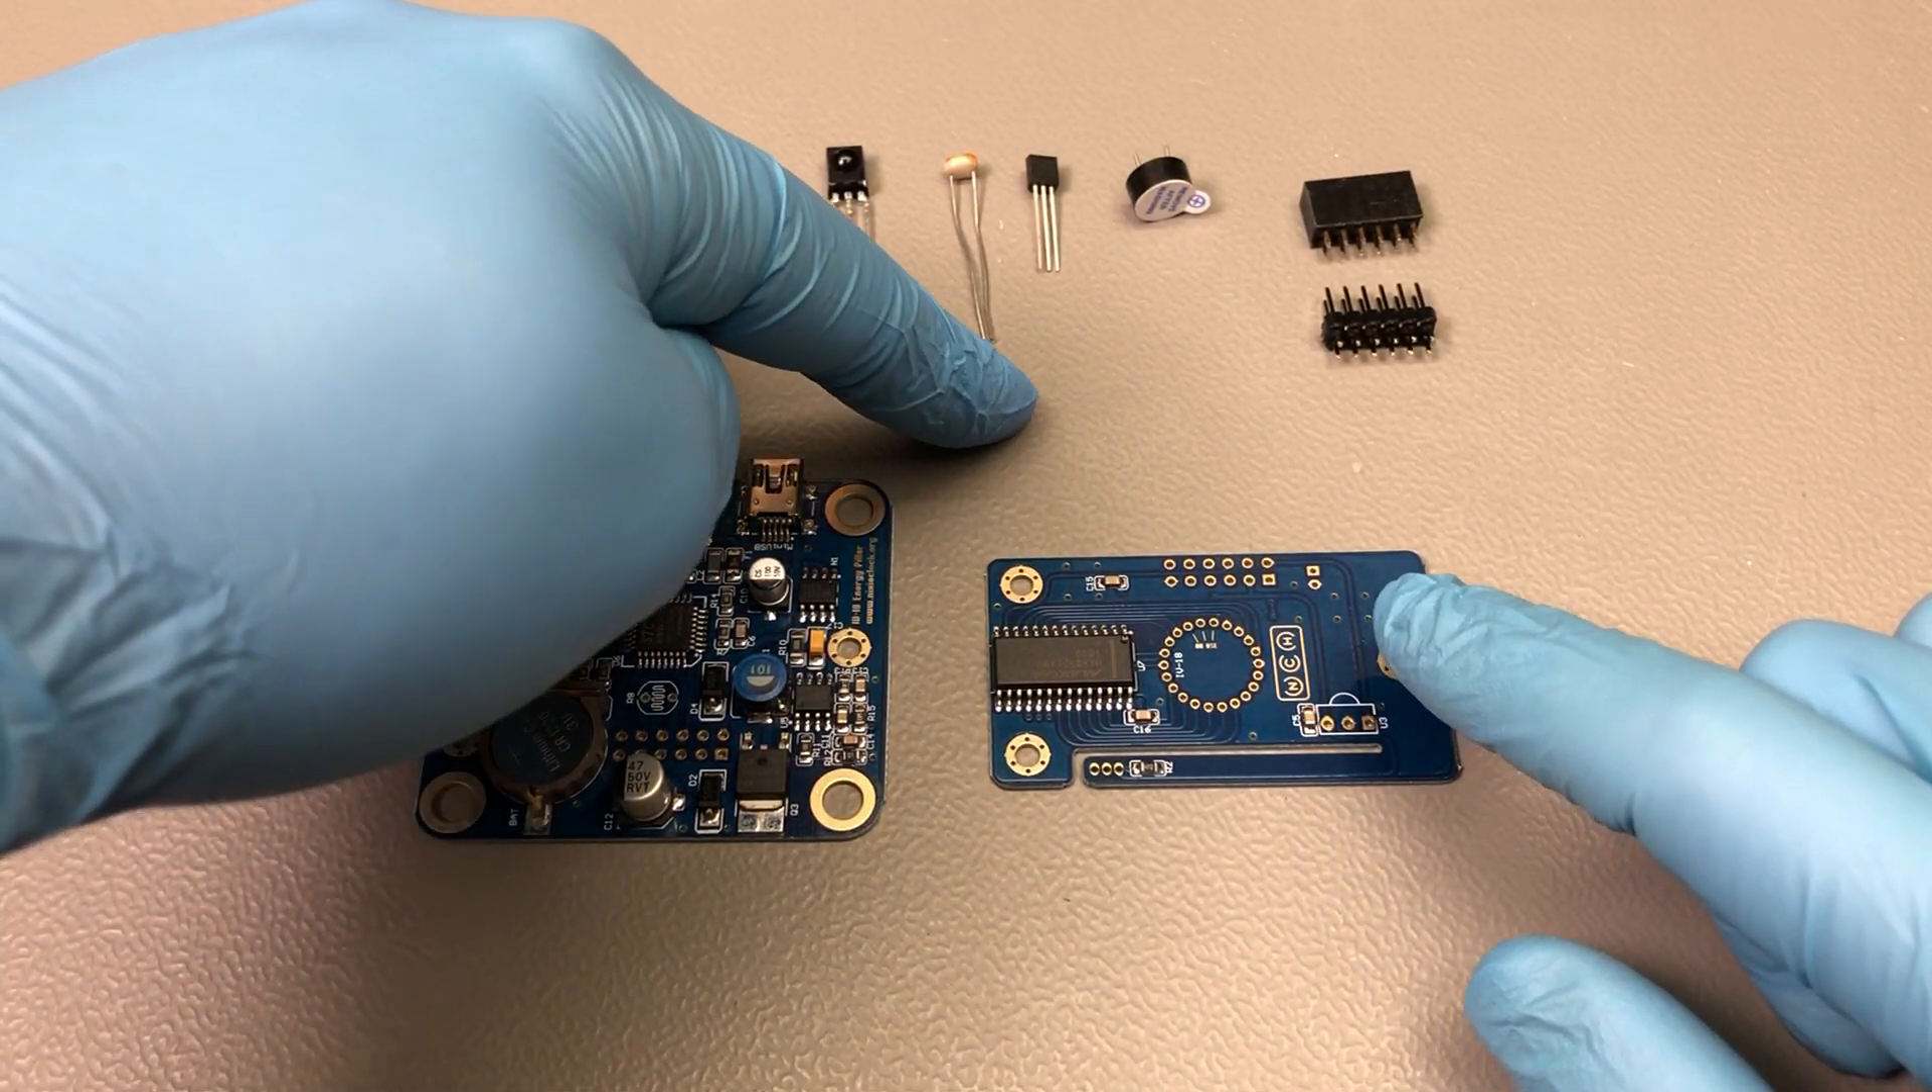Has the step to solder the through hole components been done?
No.